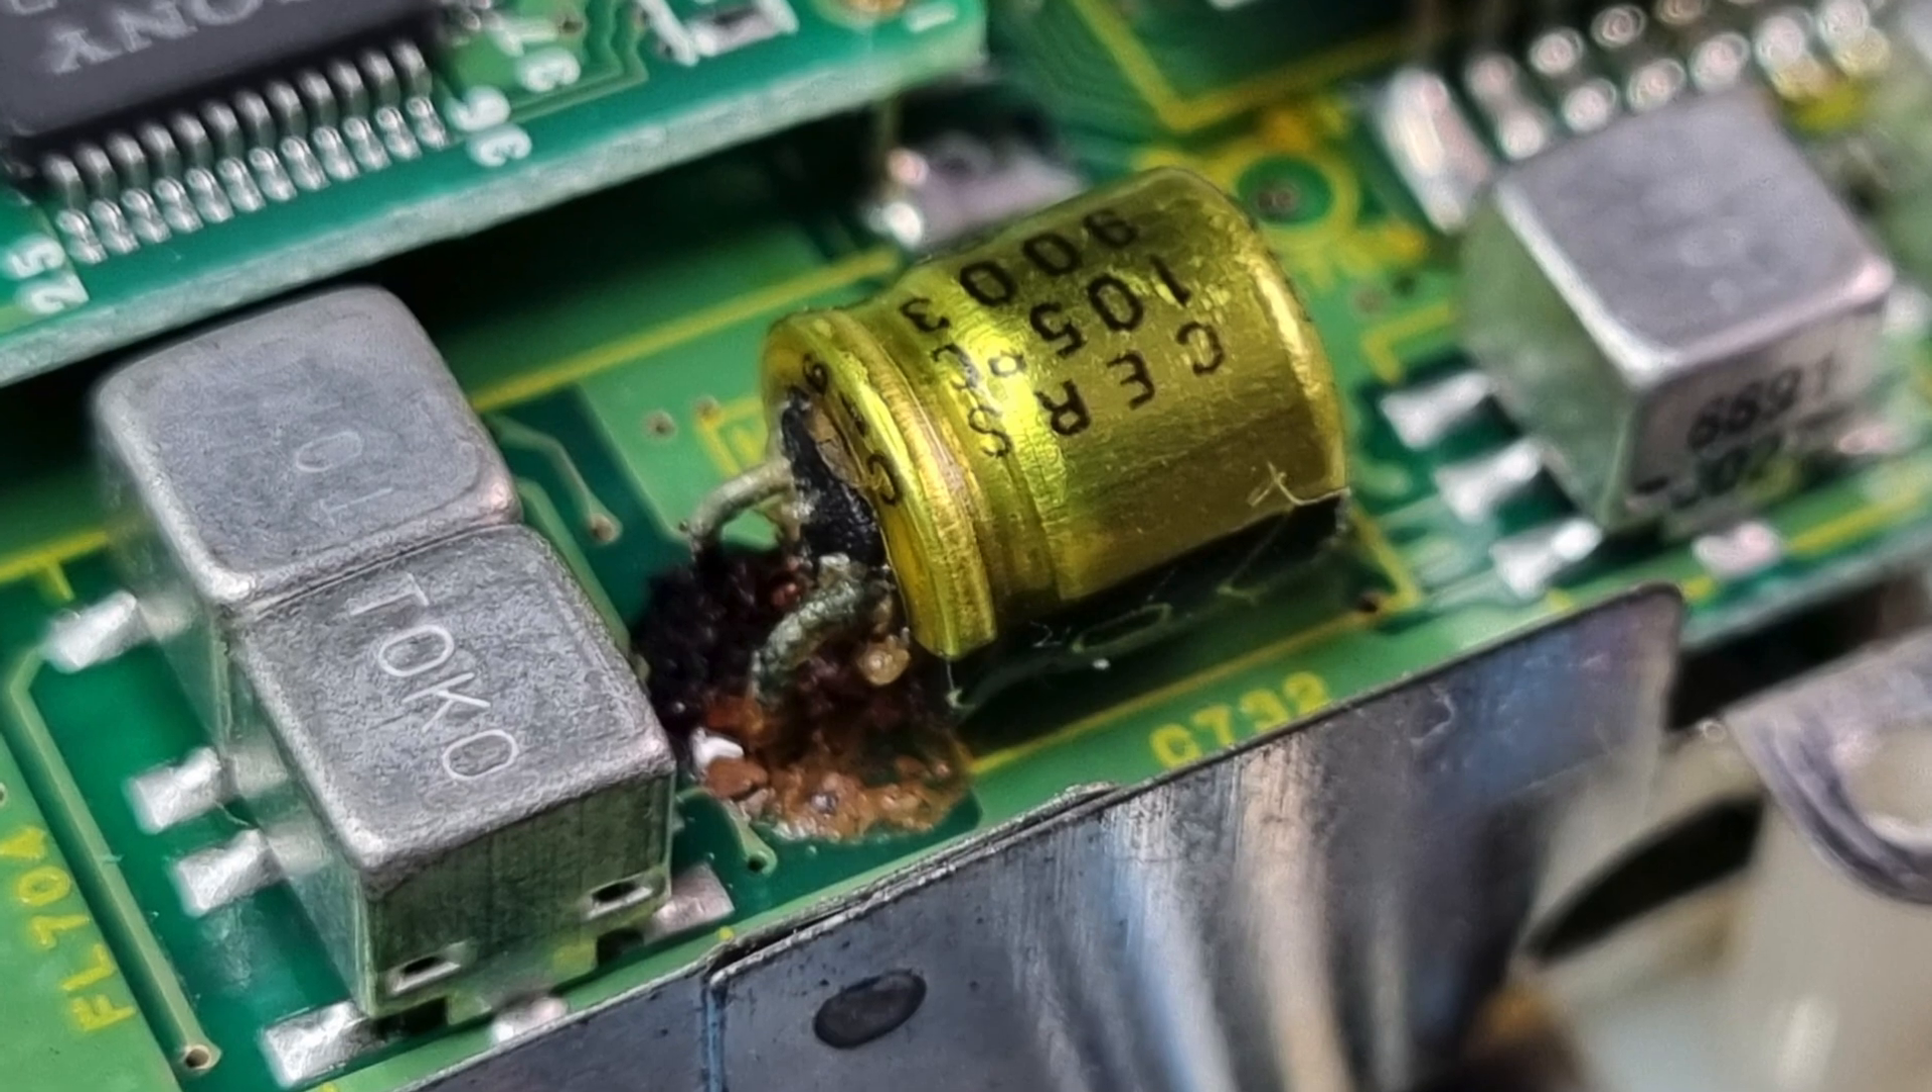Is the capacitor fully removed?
No.